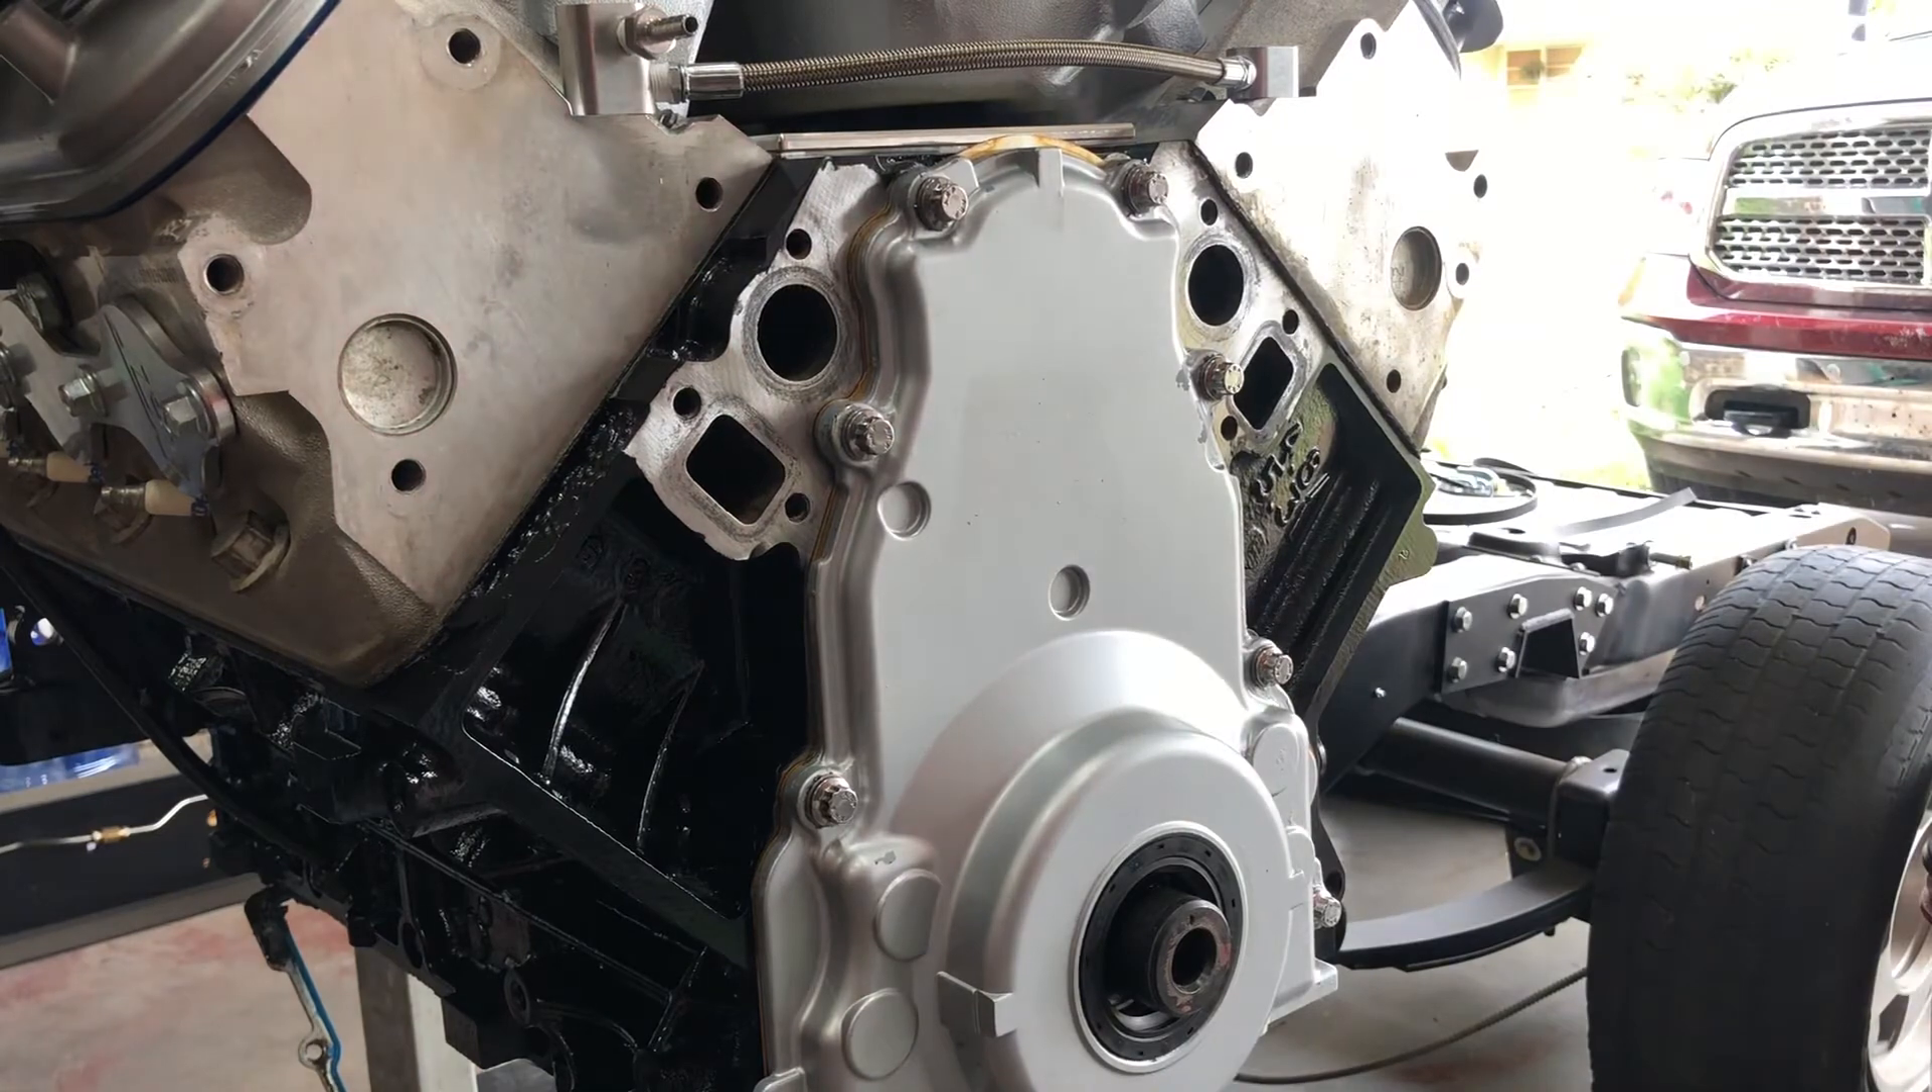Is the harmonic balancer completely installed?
No.